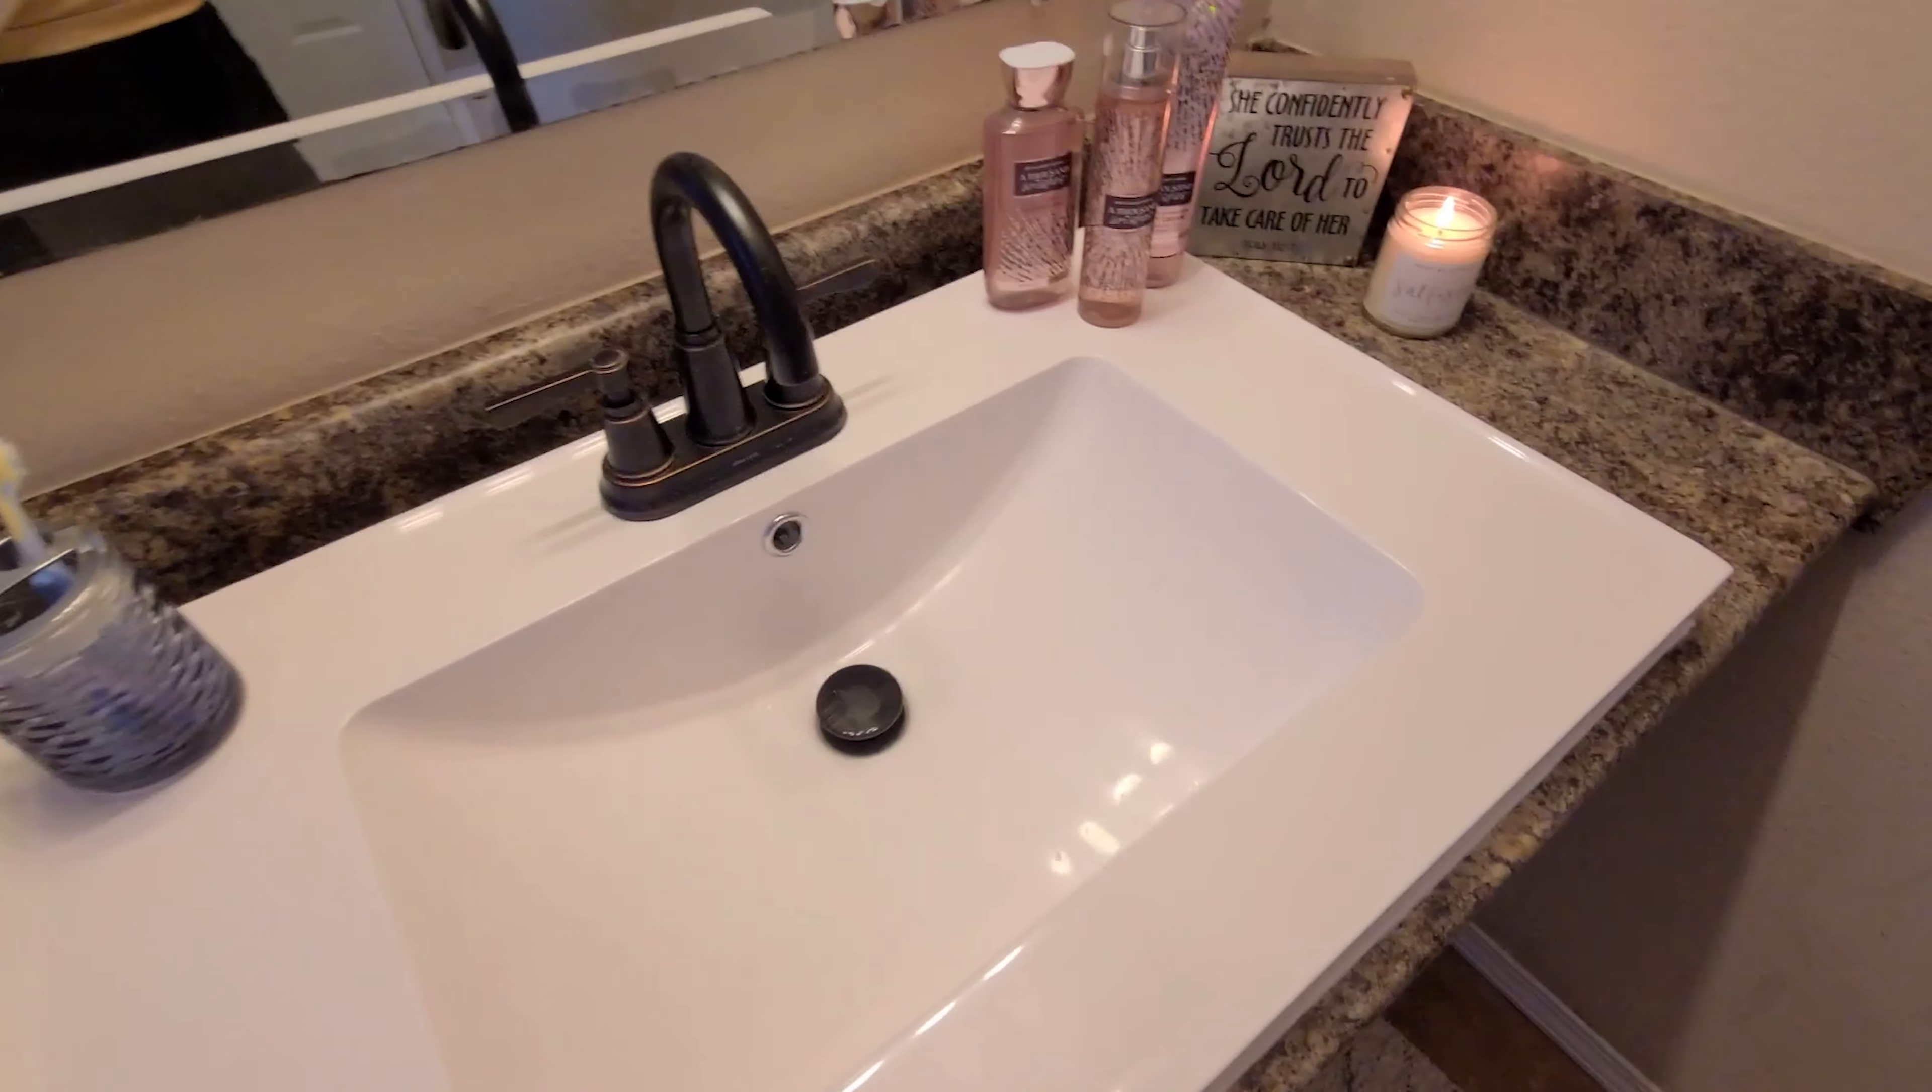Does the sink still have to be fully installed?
No.